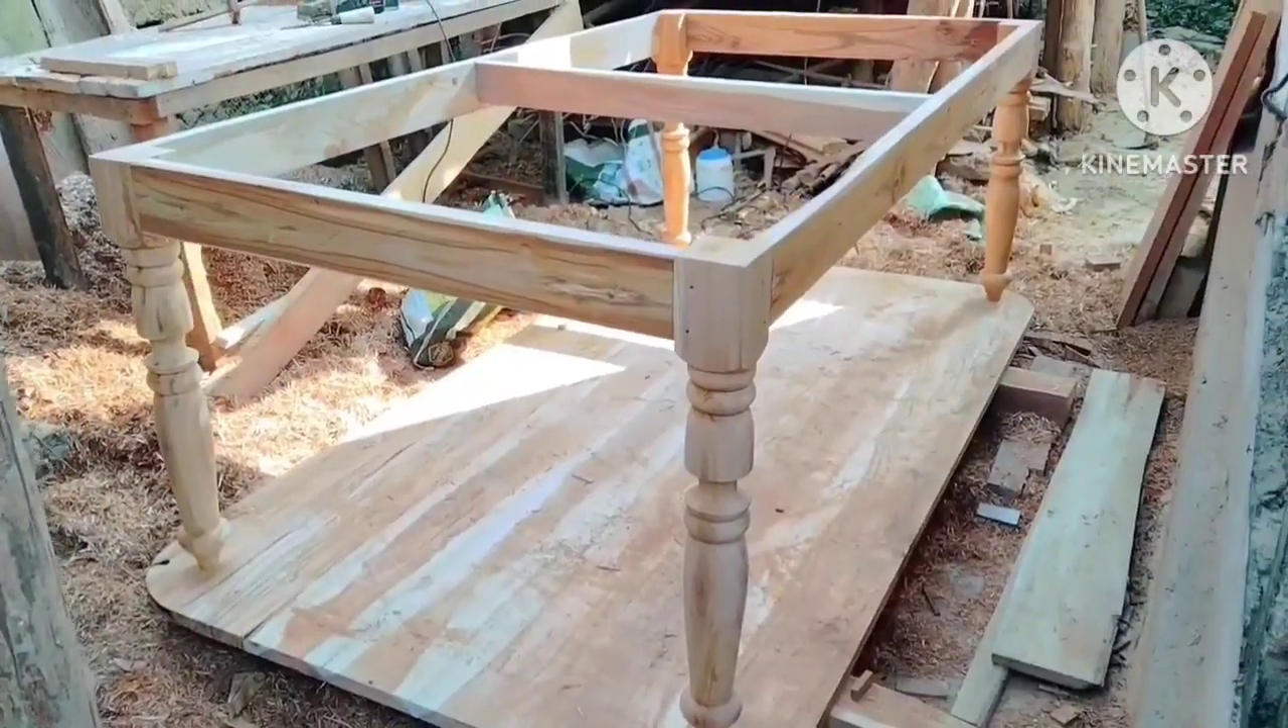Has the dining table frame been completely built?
Yes.